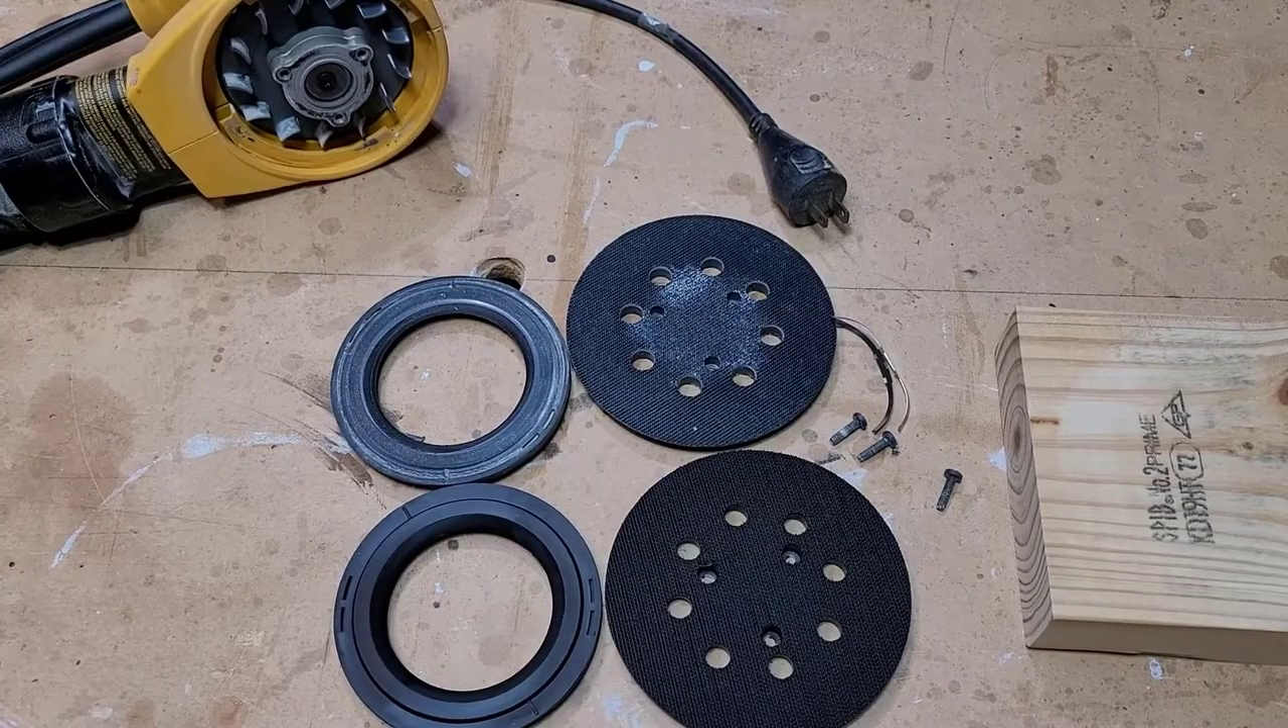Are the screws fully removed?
Yes.